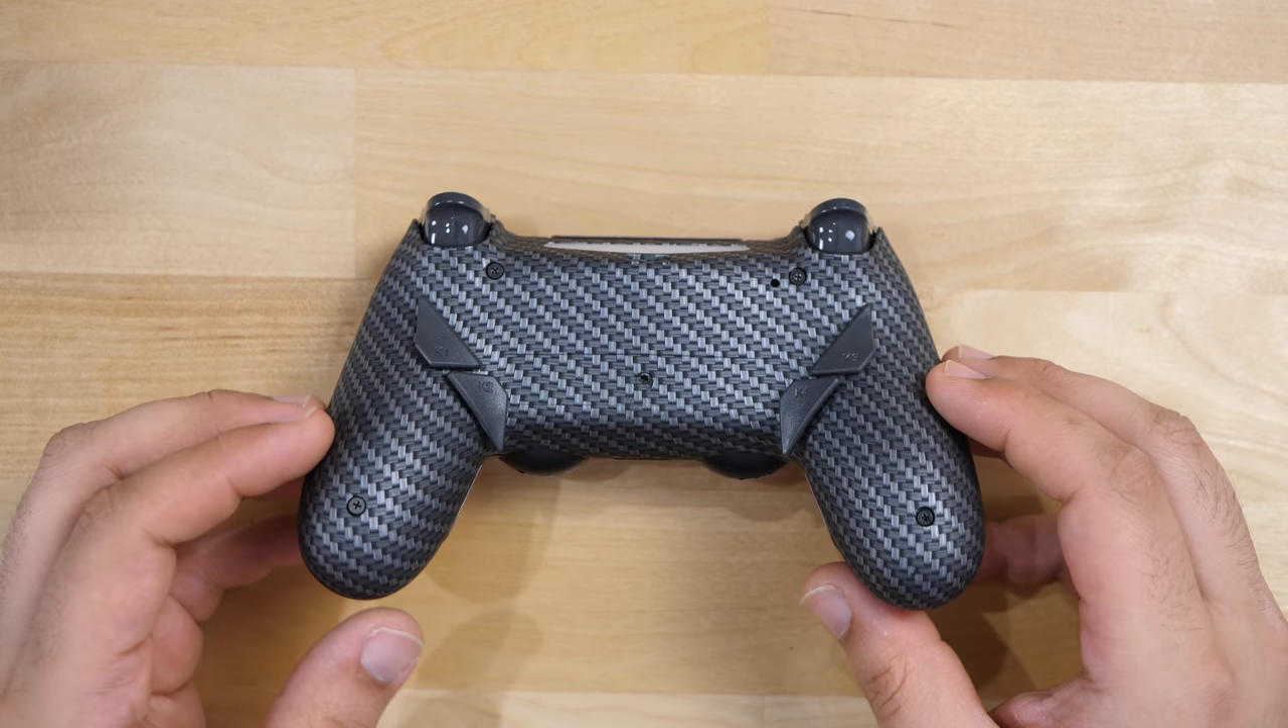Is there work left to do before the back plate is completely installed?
No.